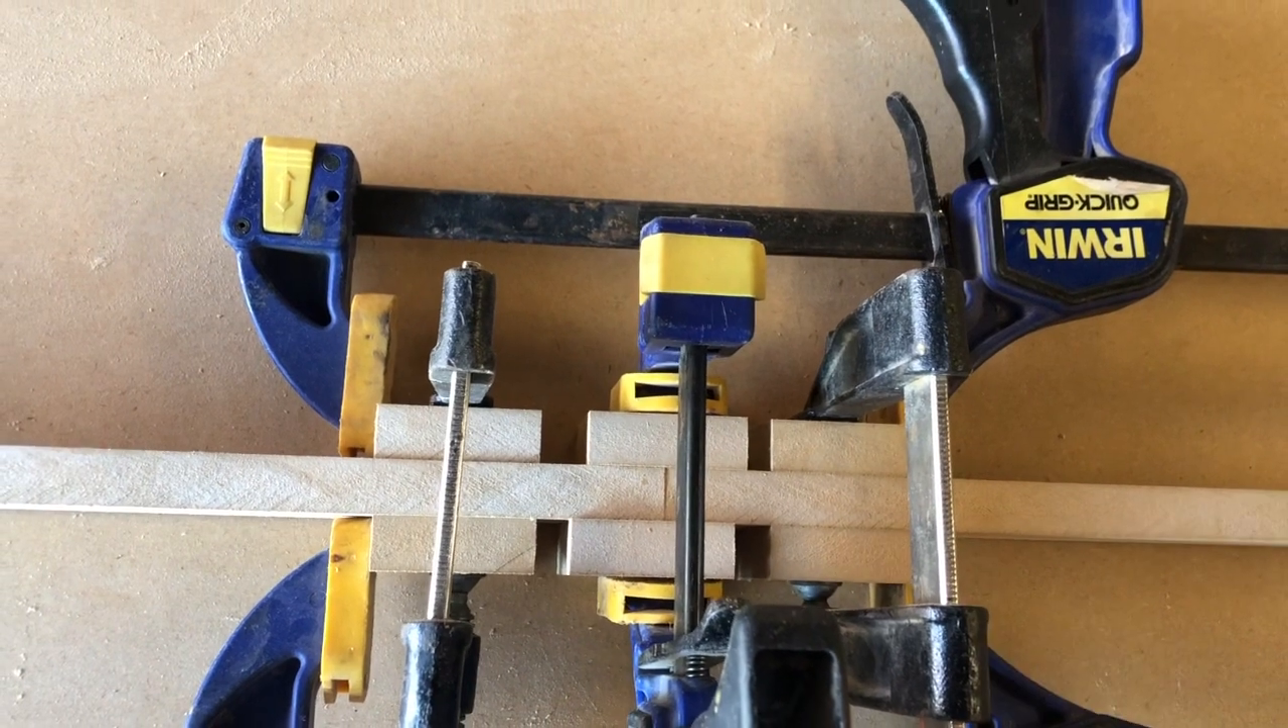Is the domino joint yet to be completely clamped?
No.